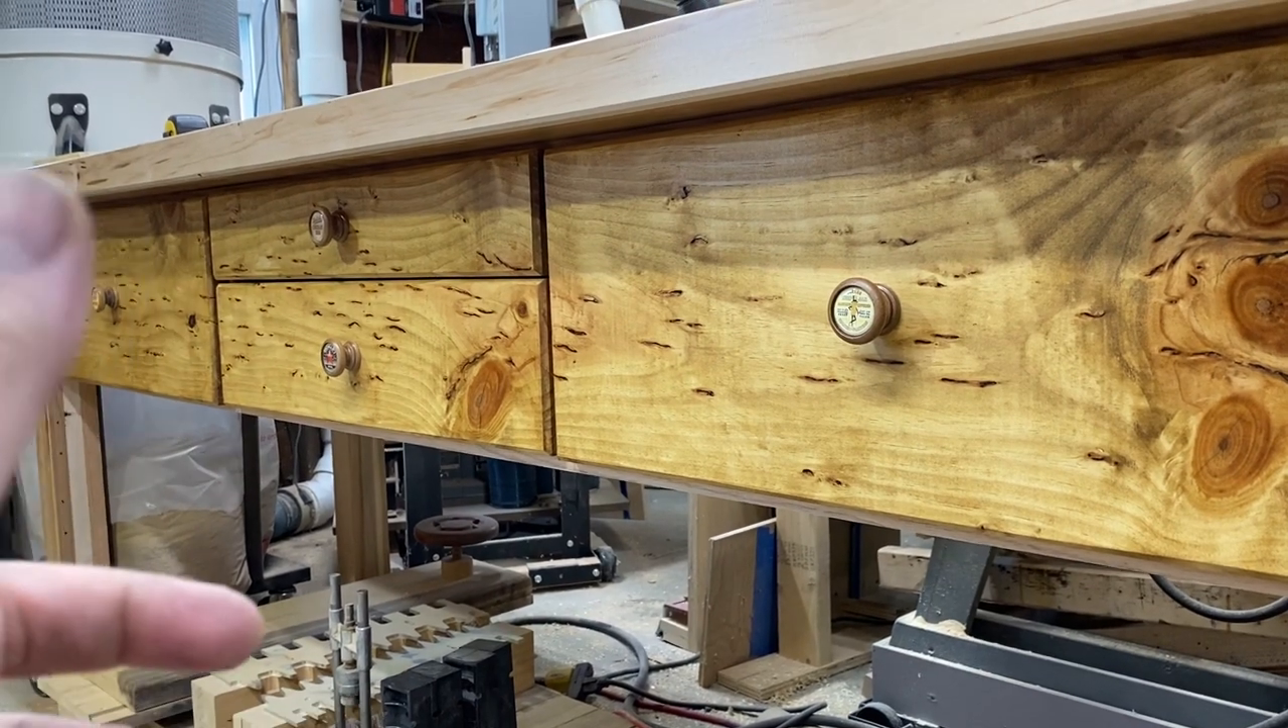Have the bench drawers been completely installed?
Yes.